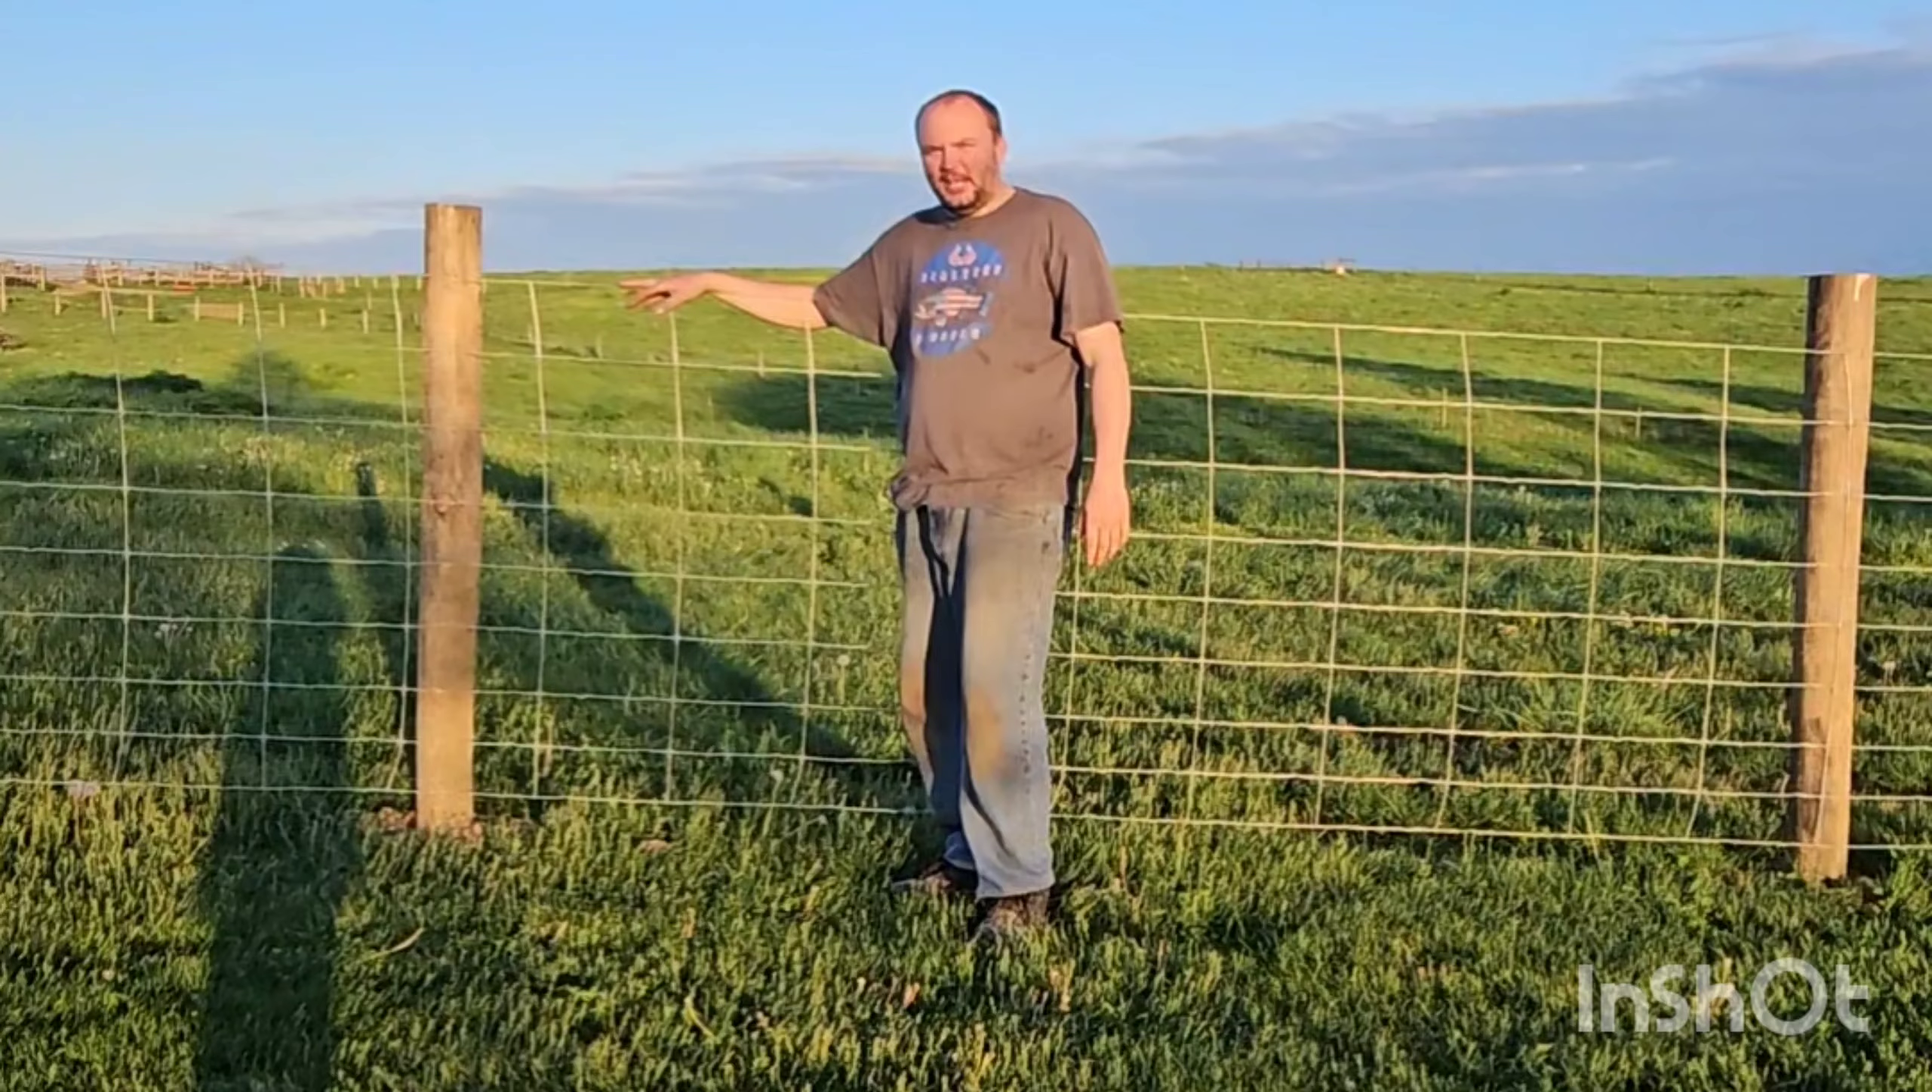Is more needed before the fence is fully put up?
No.